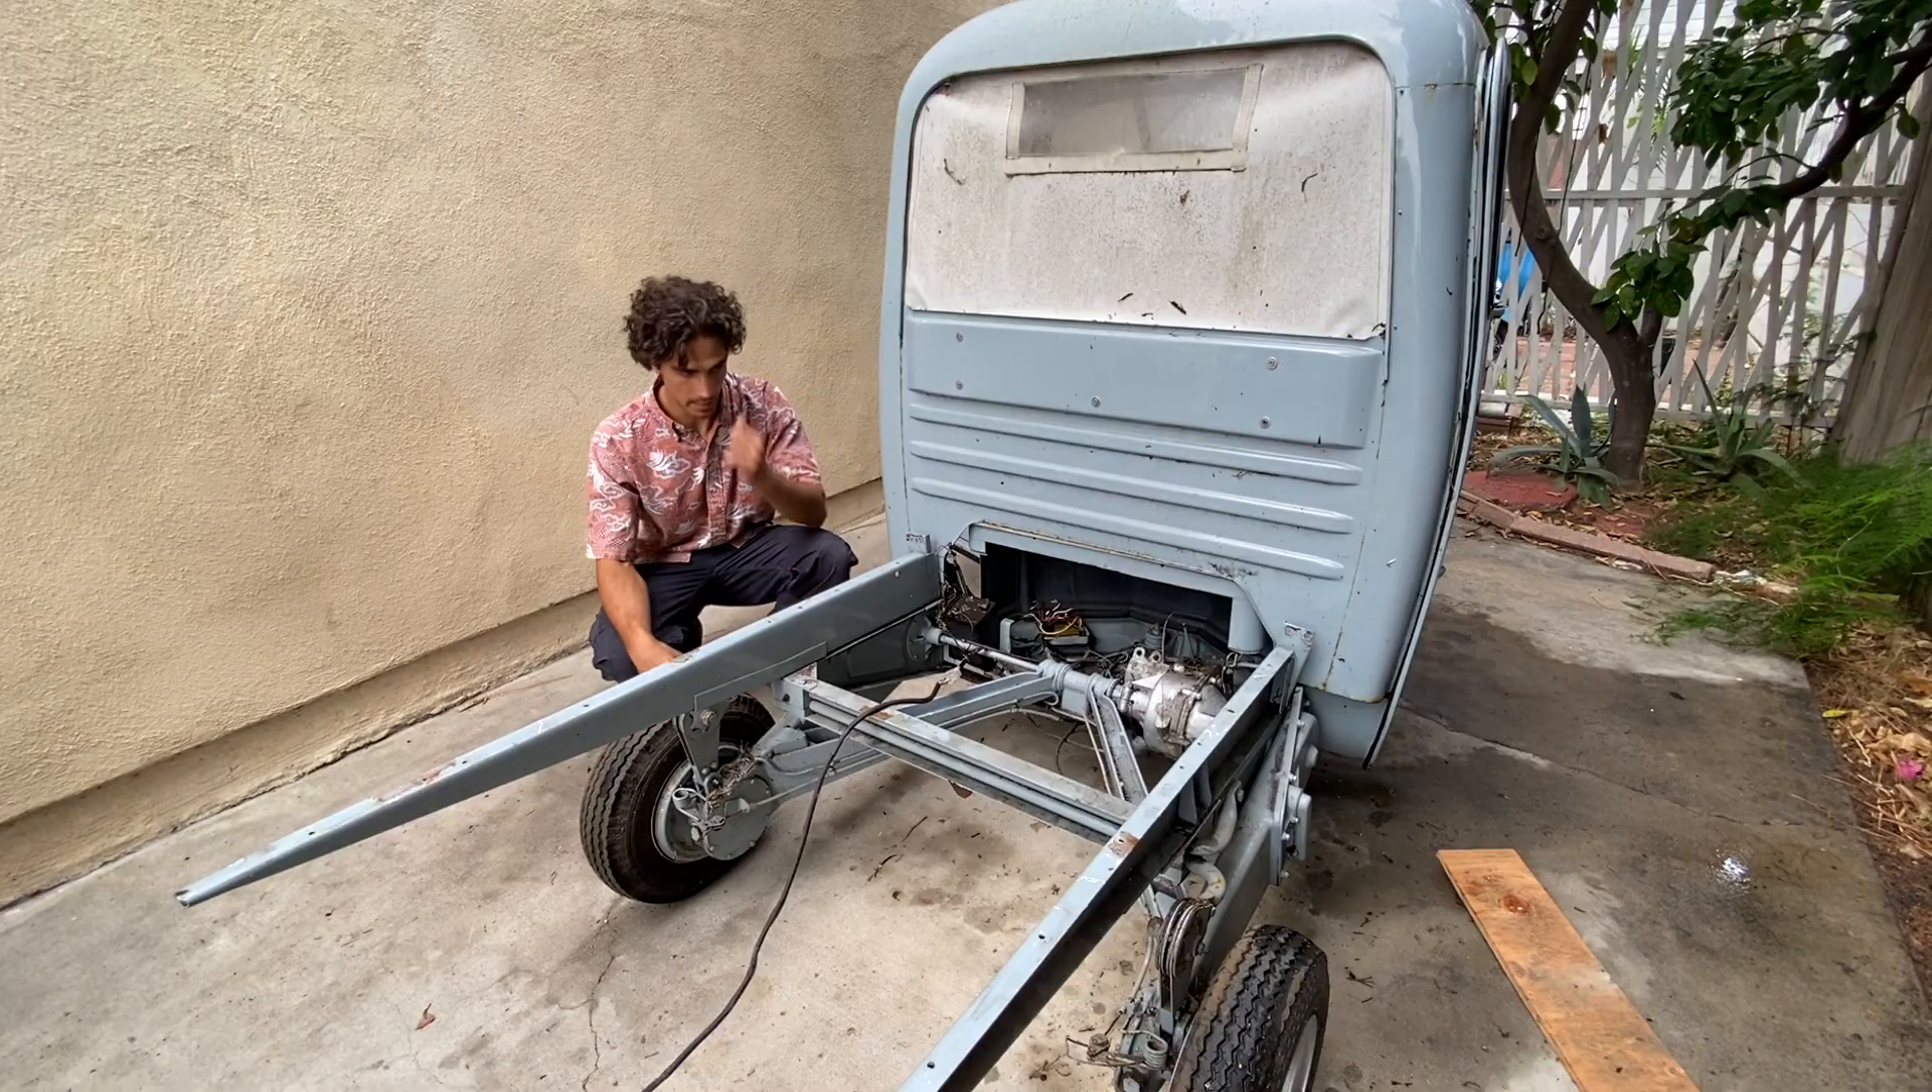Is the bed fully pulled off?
Yes.